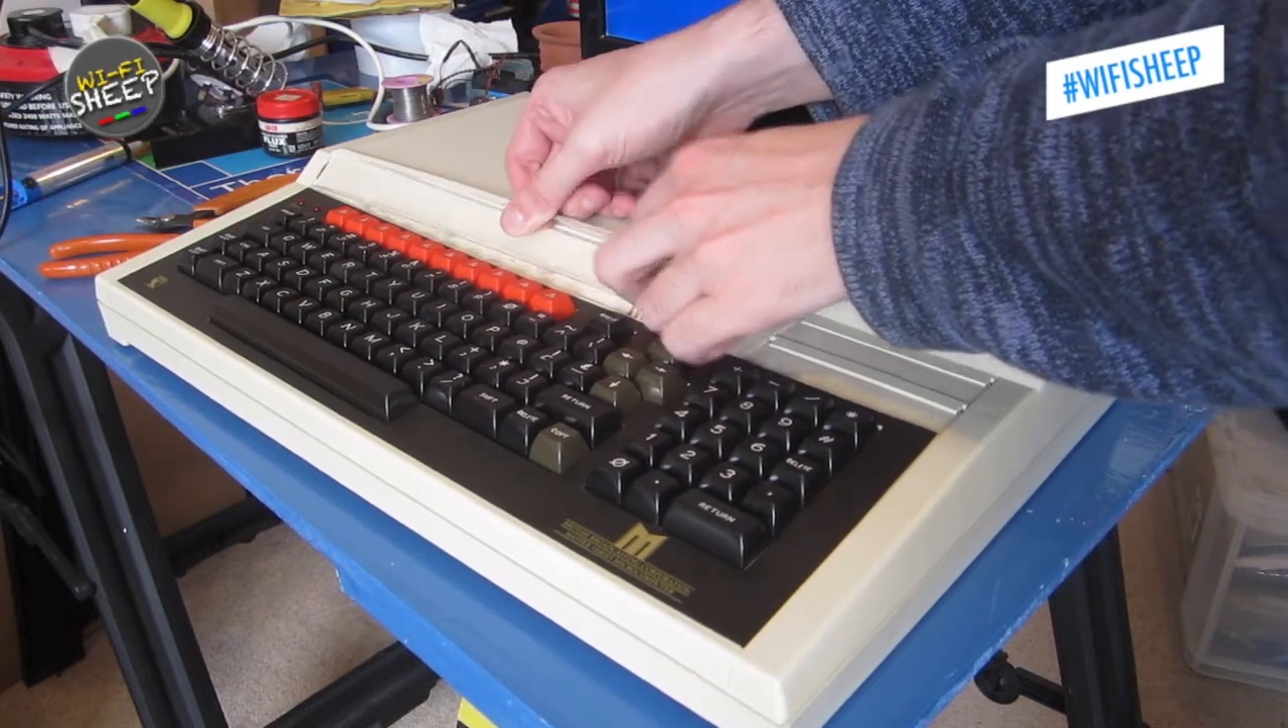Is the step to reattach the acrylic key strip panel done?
No.